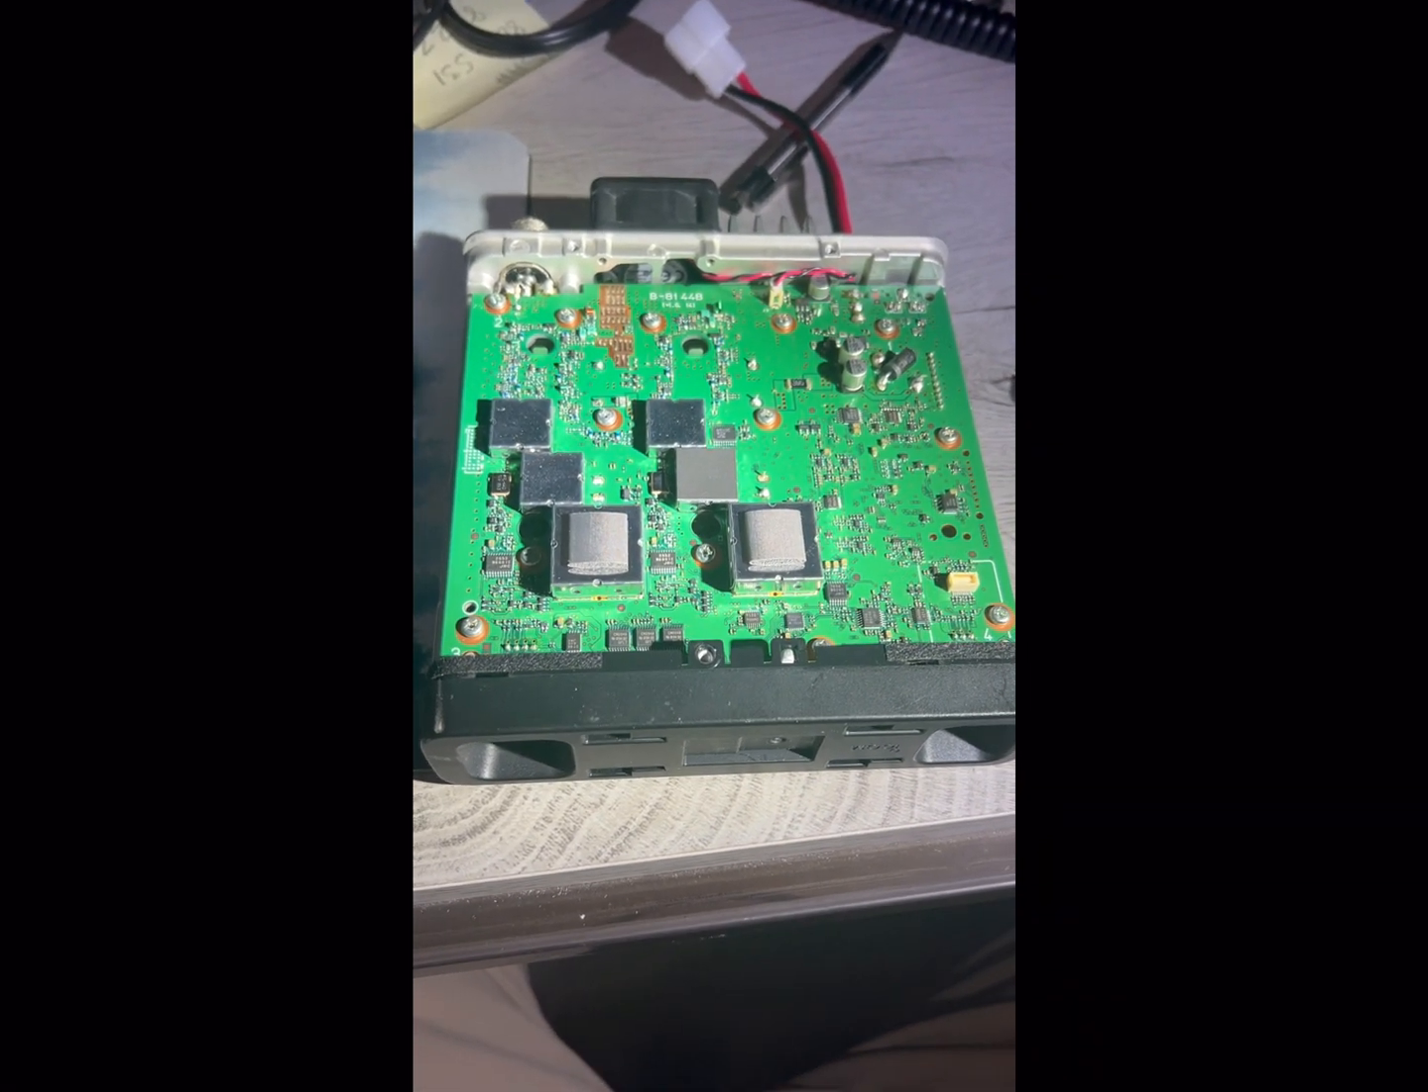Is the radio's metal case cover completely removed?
Yes.